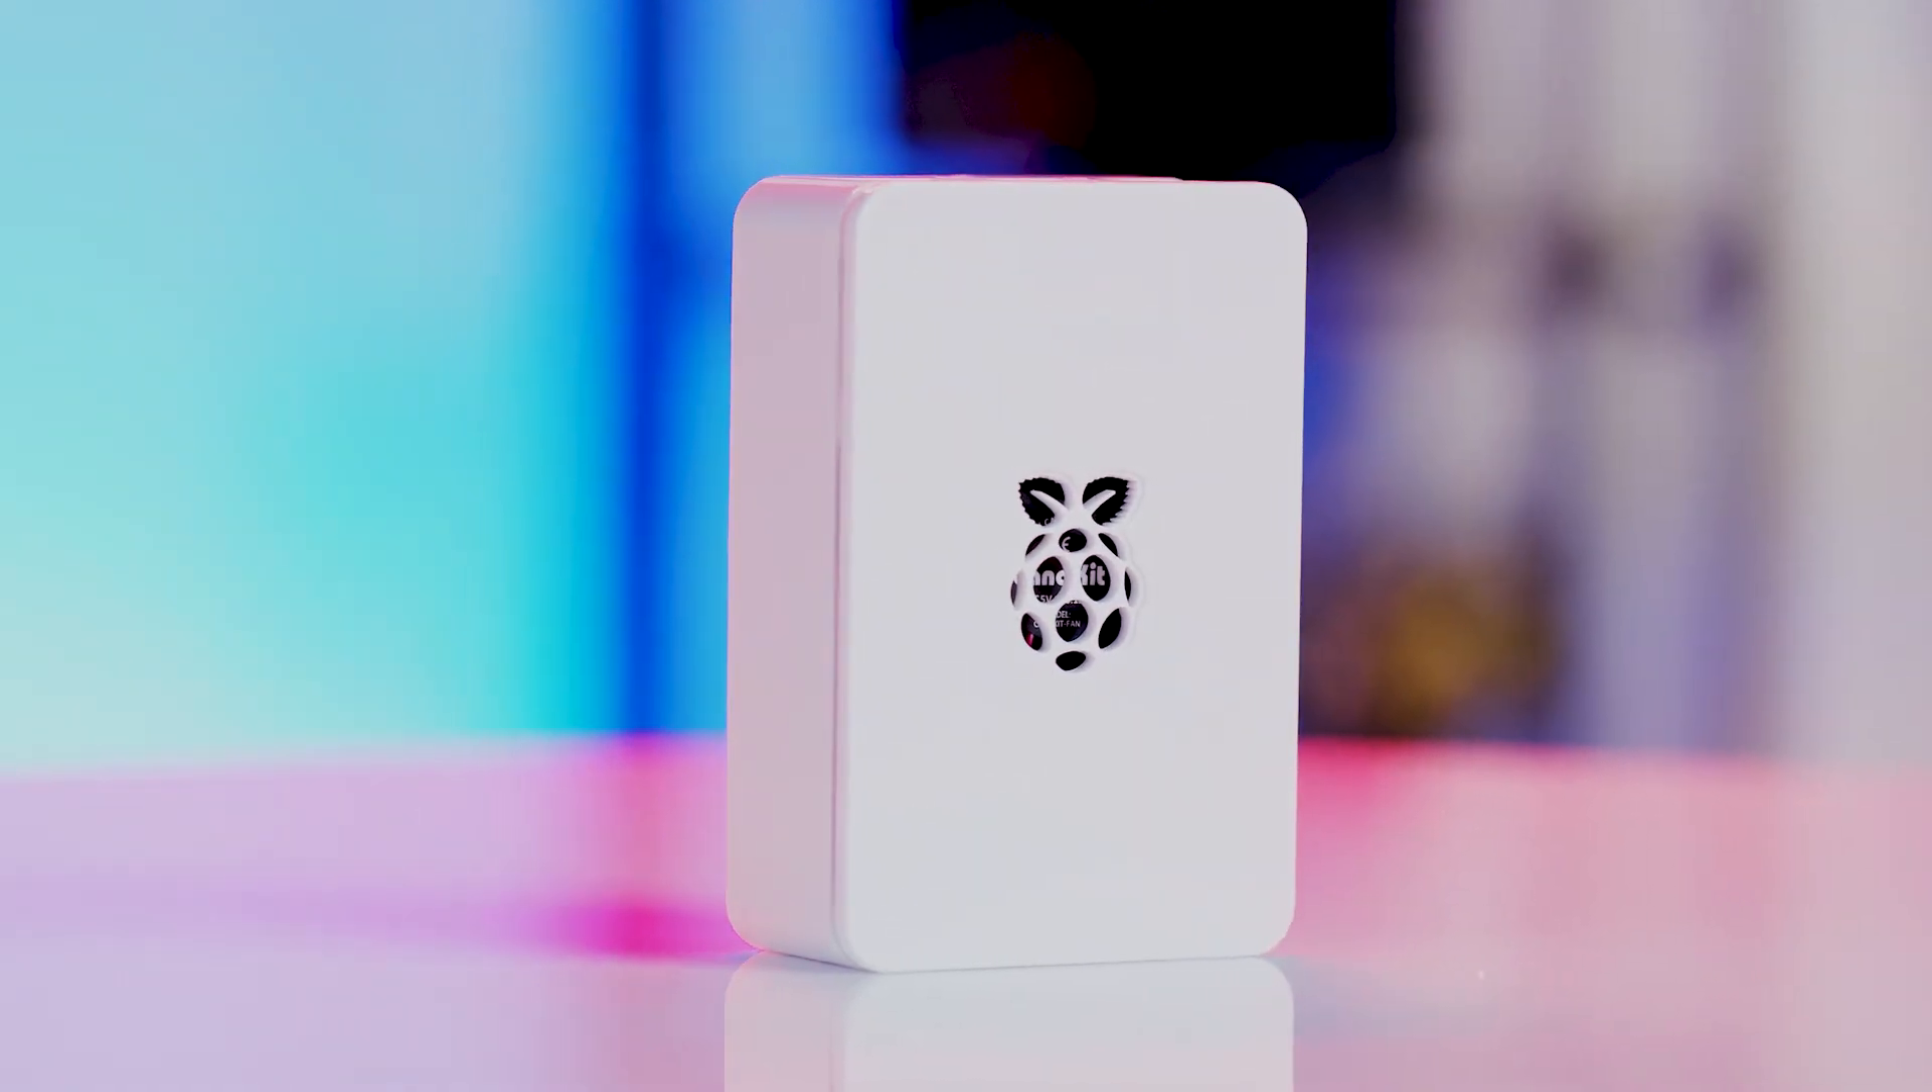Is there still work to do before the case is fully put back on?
No.